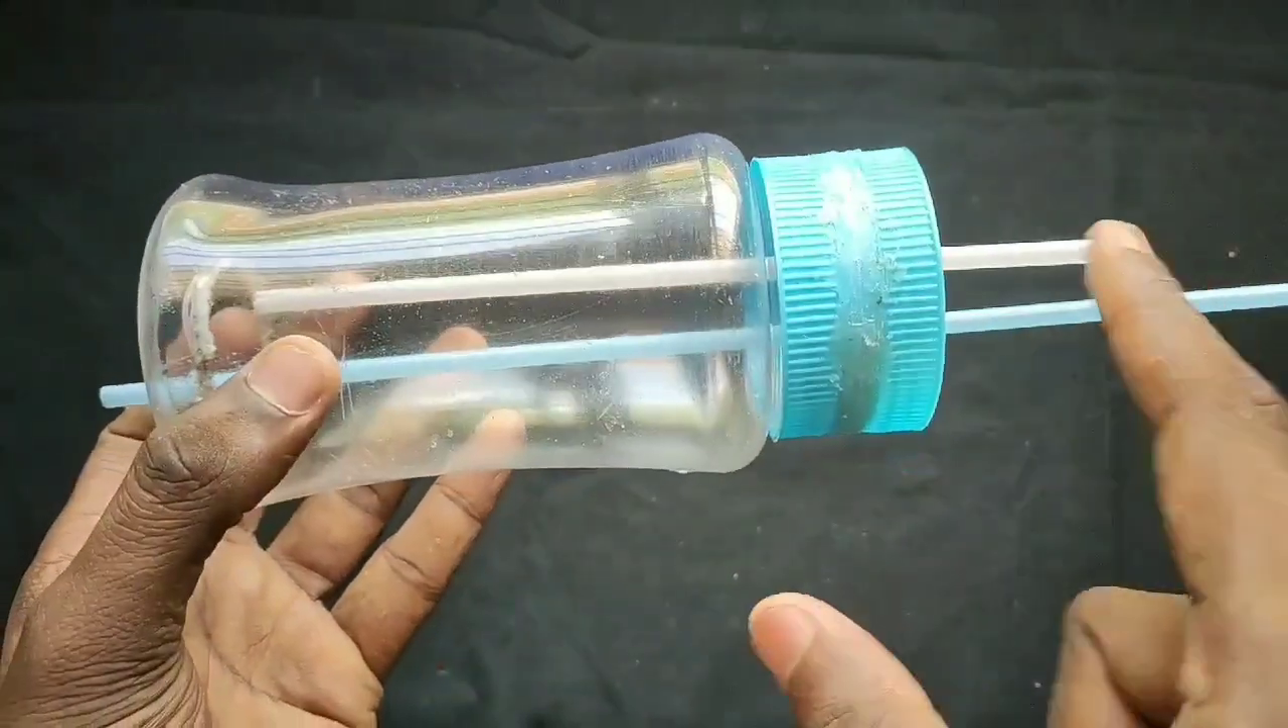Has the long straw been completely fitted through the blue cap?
Yes.